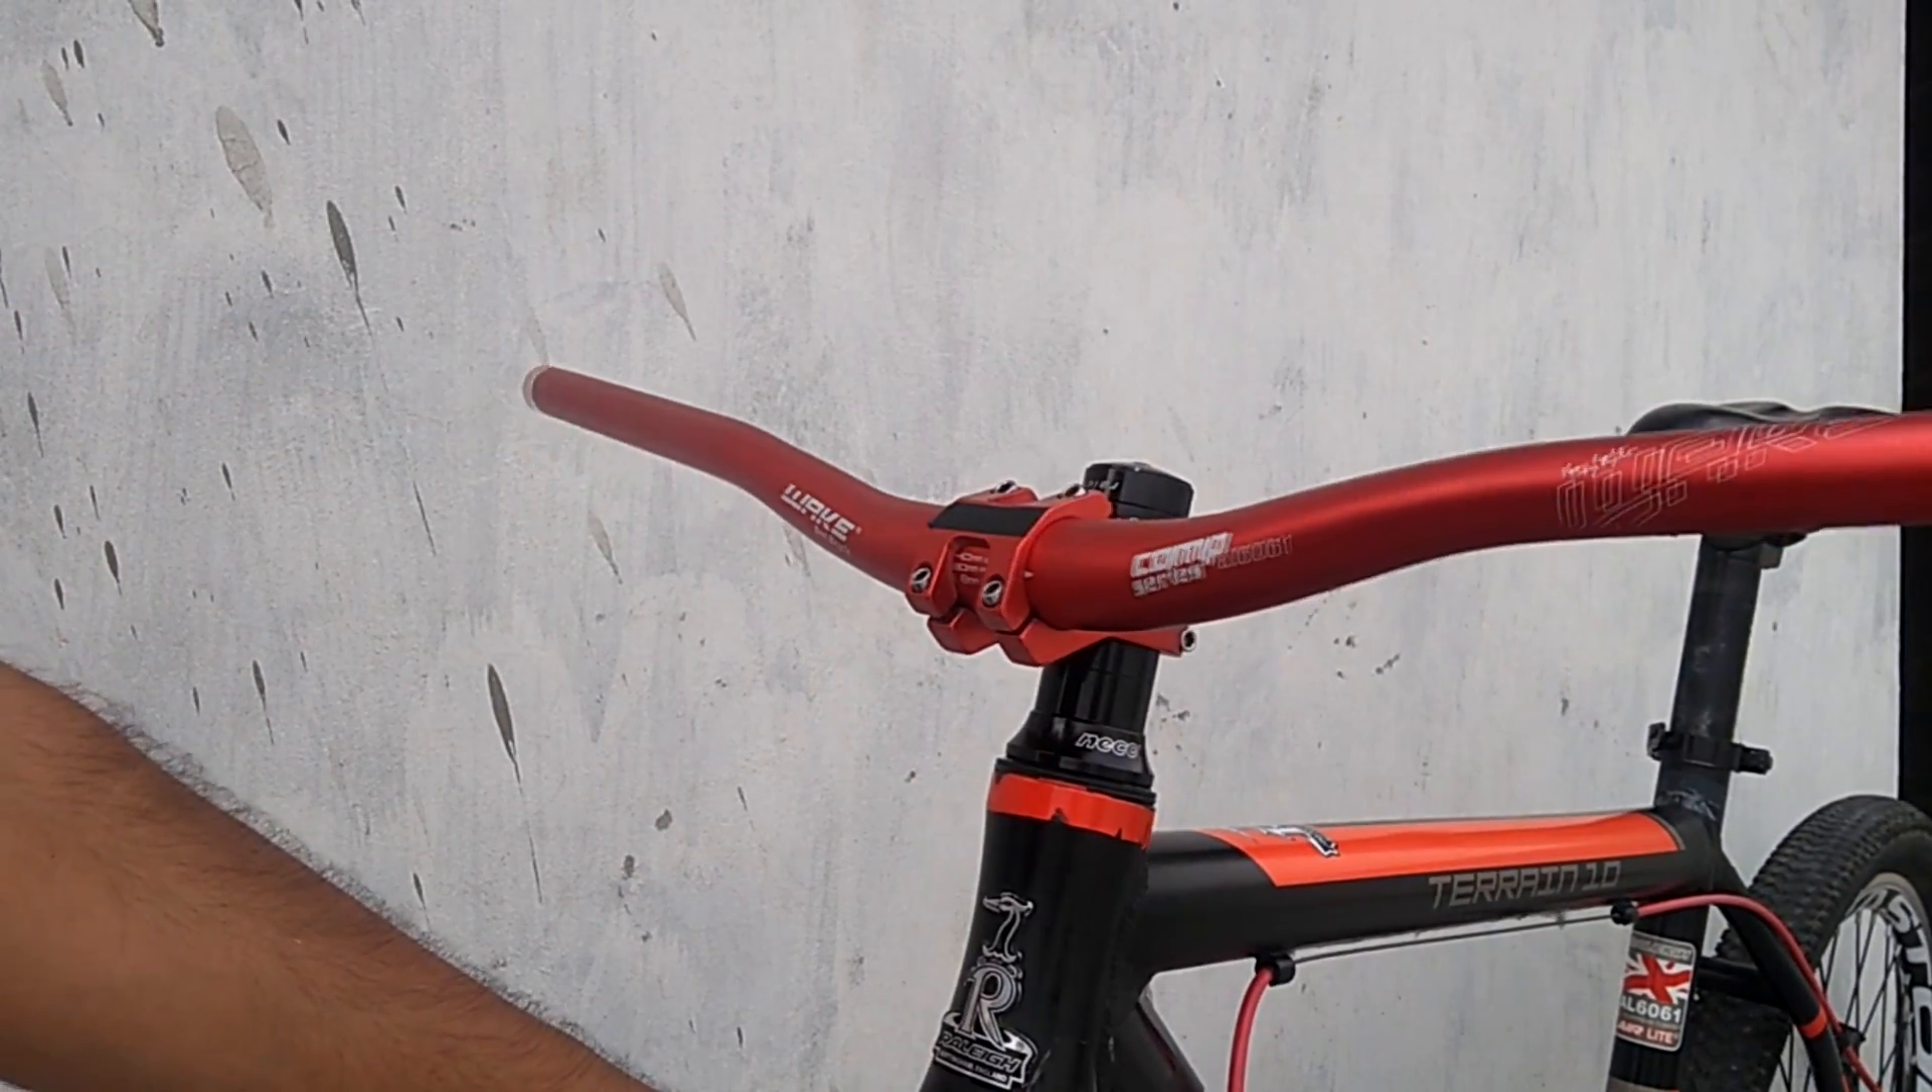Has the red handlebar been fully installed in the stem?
Yes.